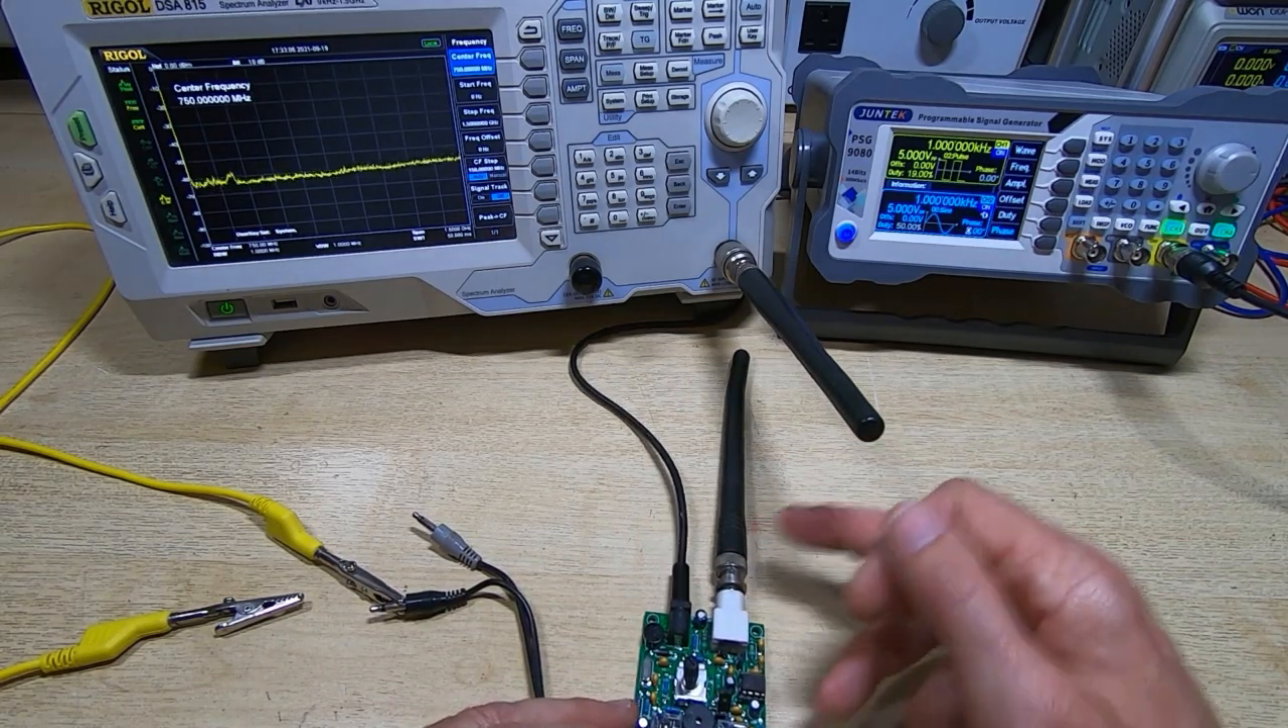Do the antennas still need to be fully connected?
No.